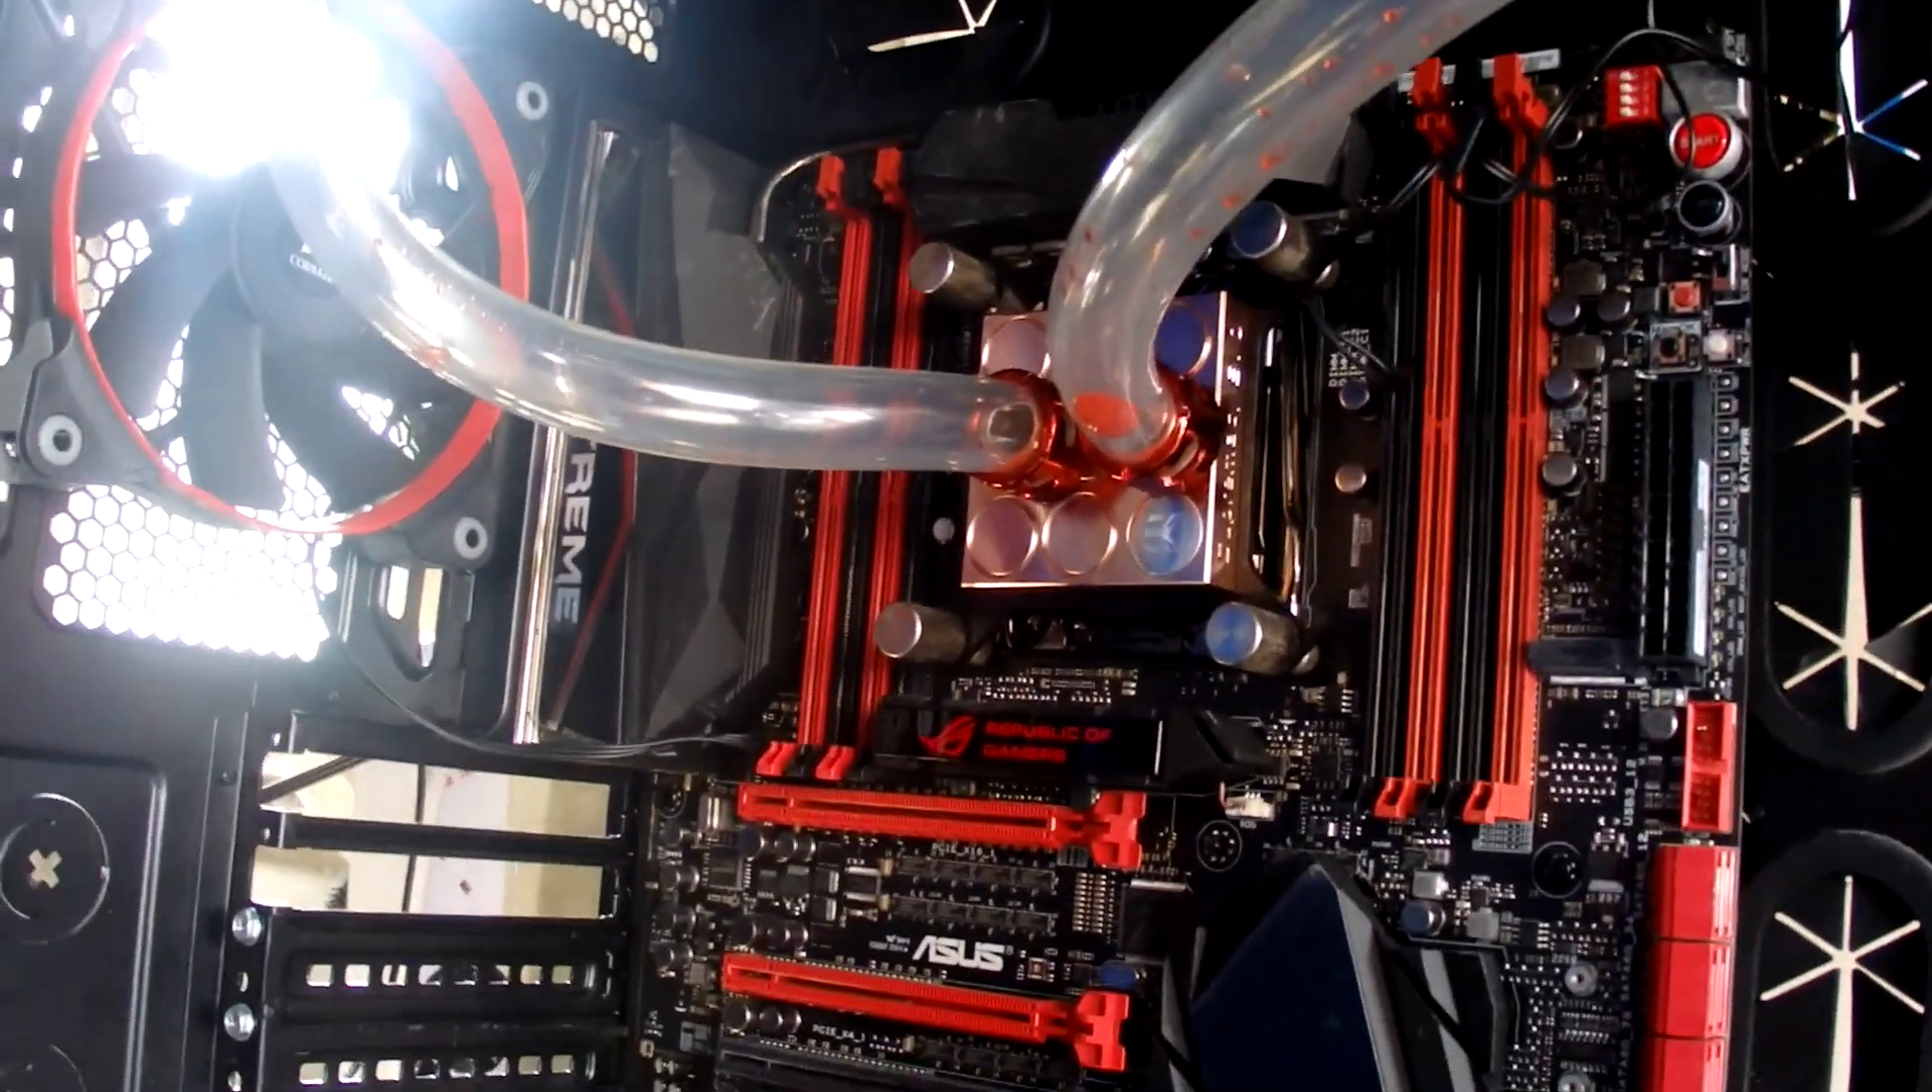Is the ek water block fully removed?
No.